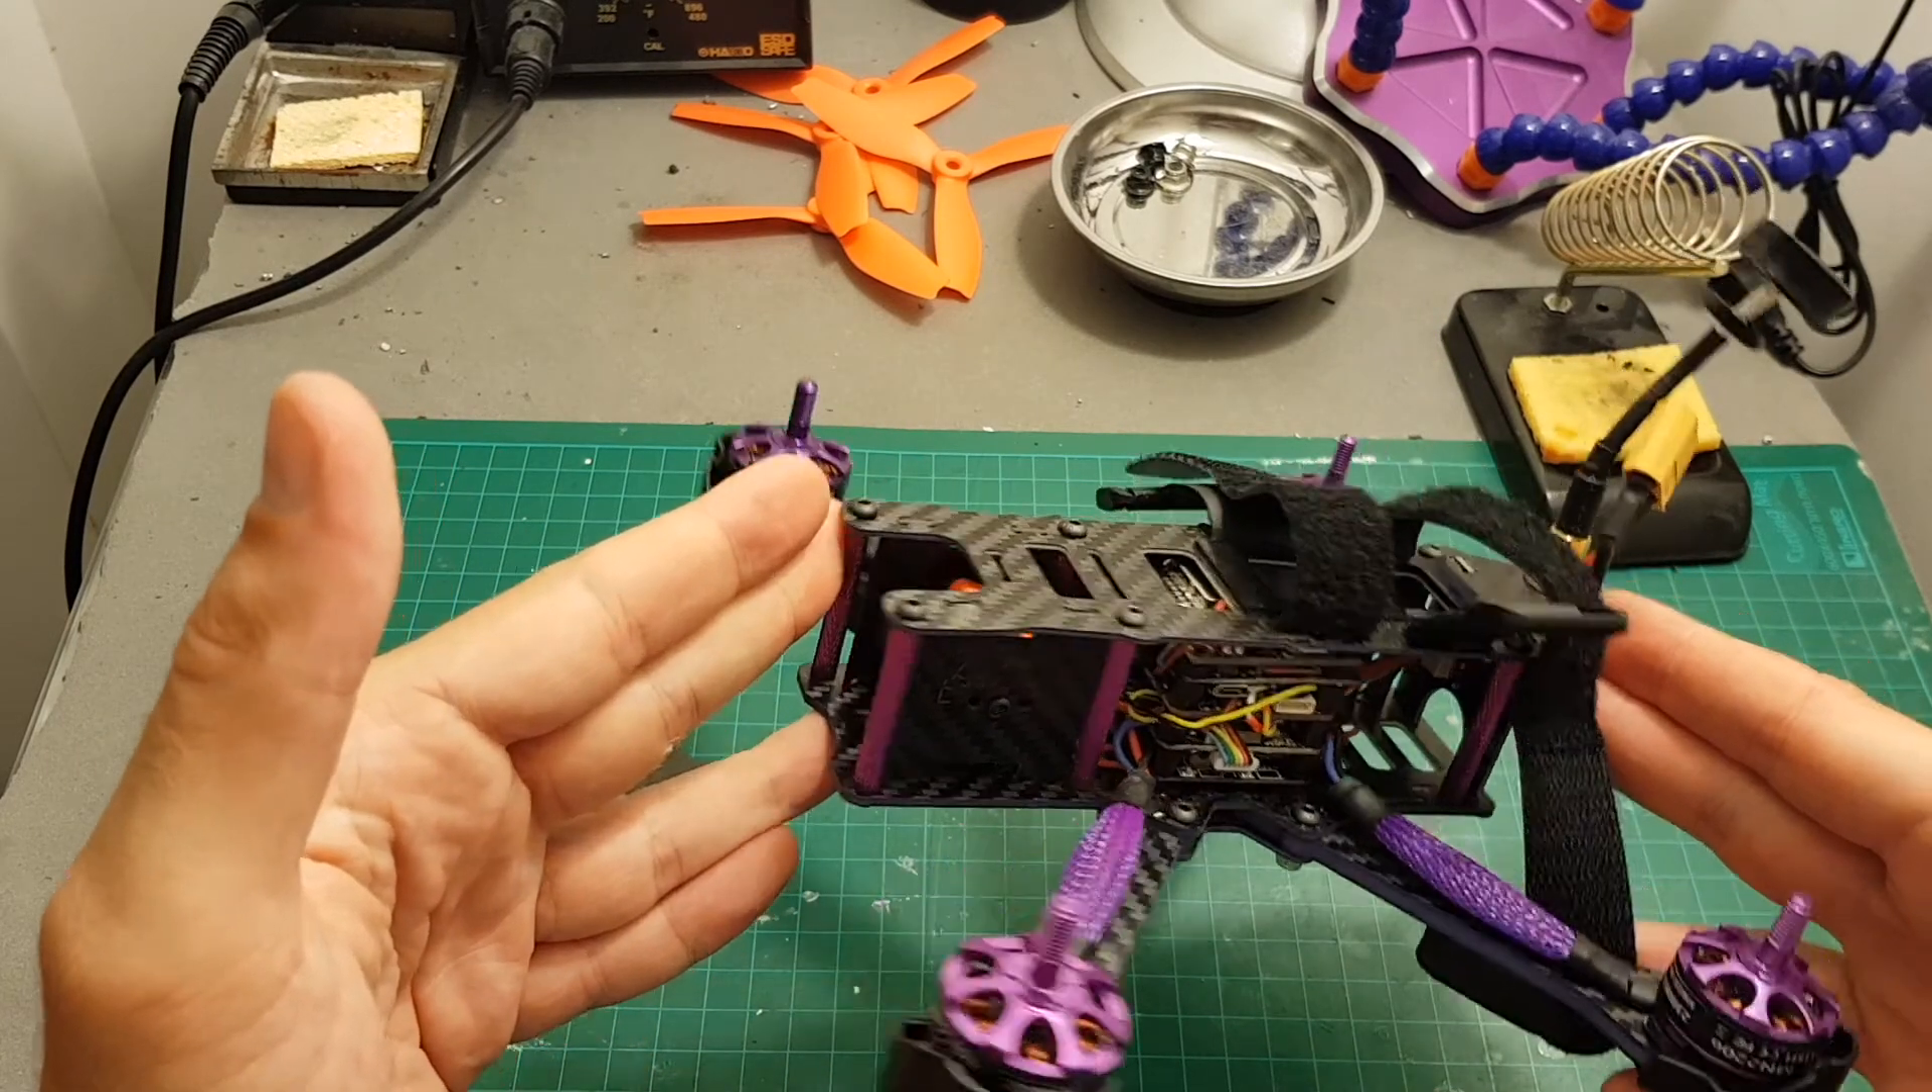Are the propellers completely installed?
No.